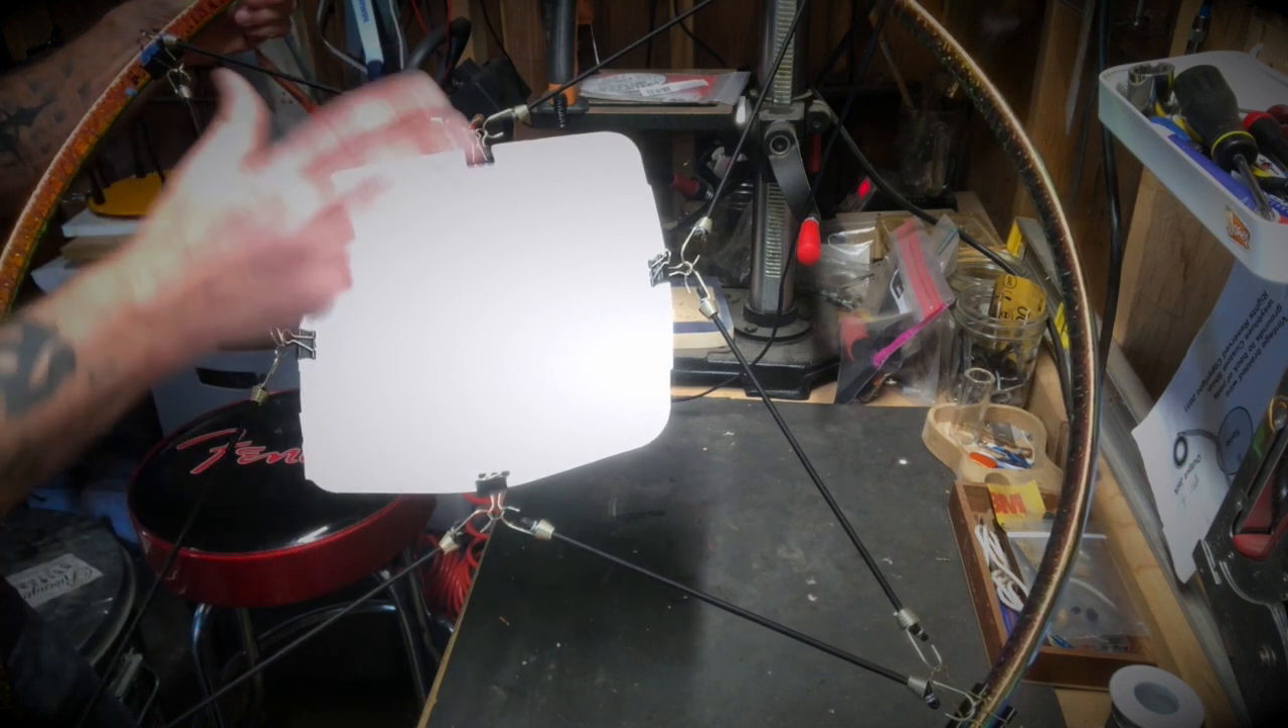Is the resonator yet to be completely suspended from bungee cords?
No.